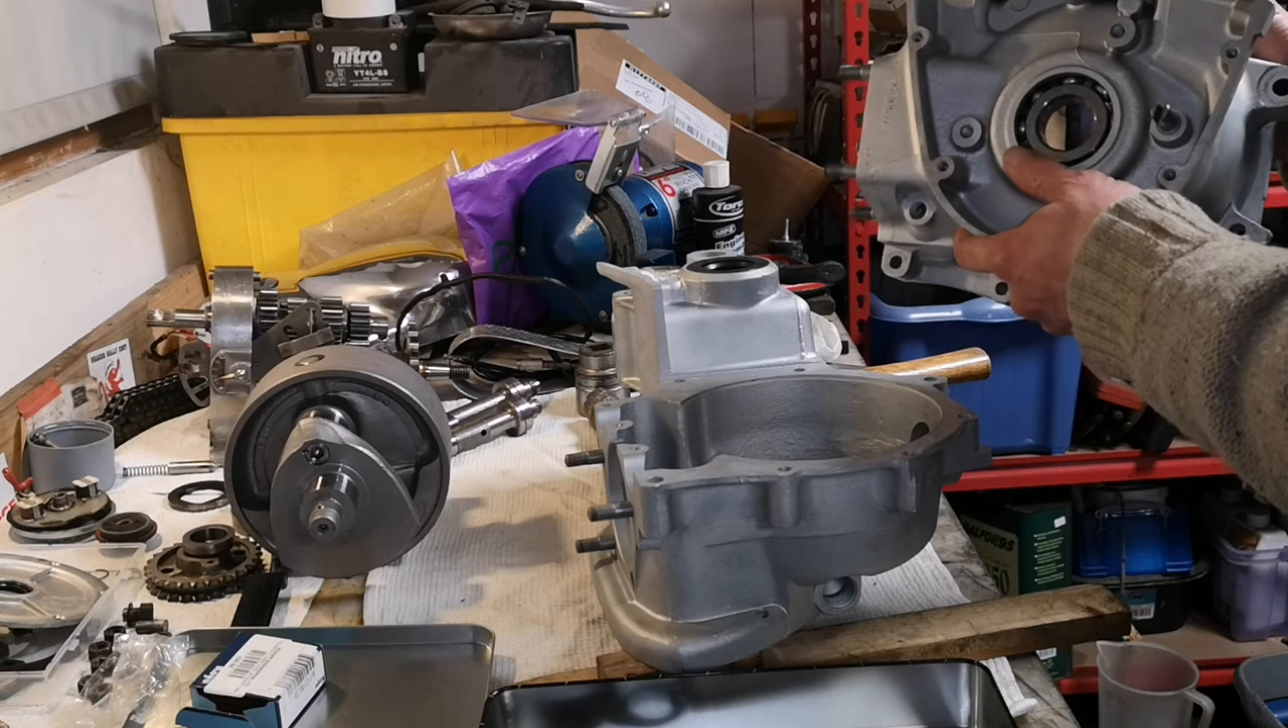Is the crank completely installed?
No.